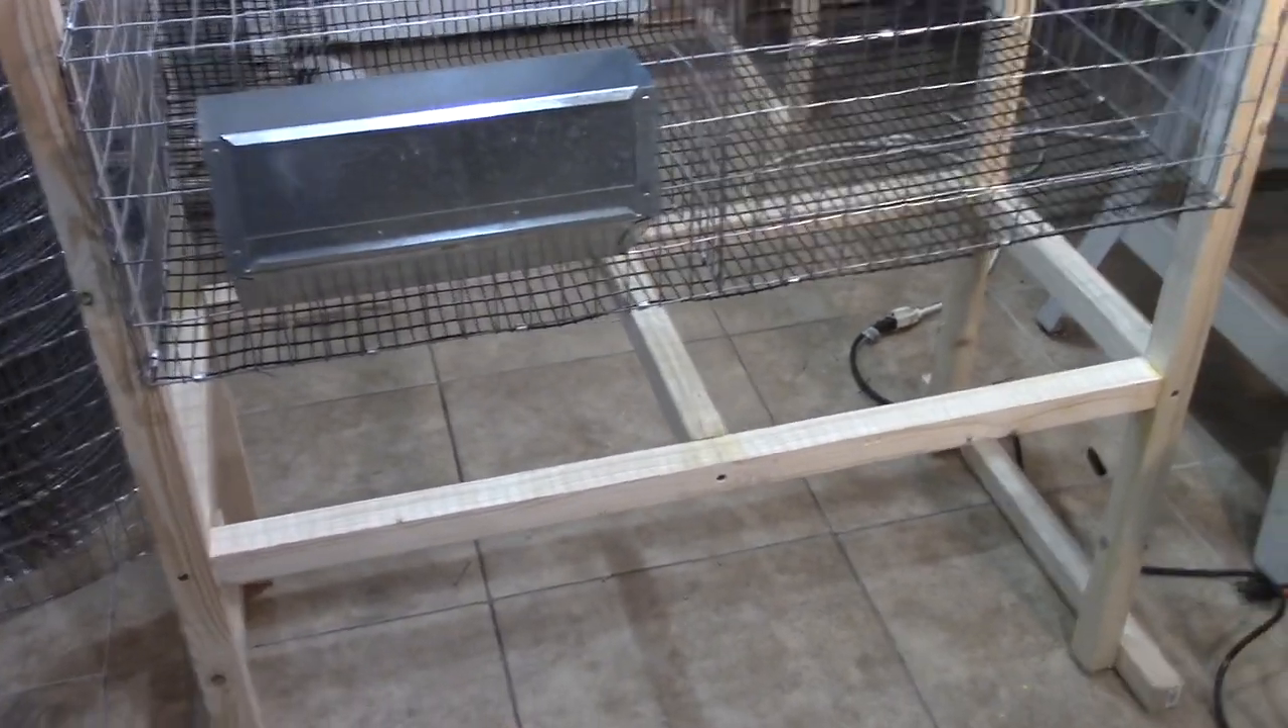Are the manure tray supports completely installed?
Yes.